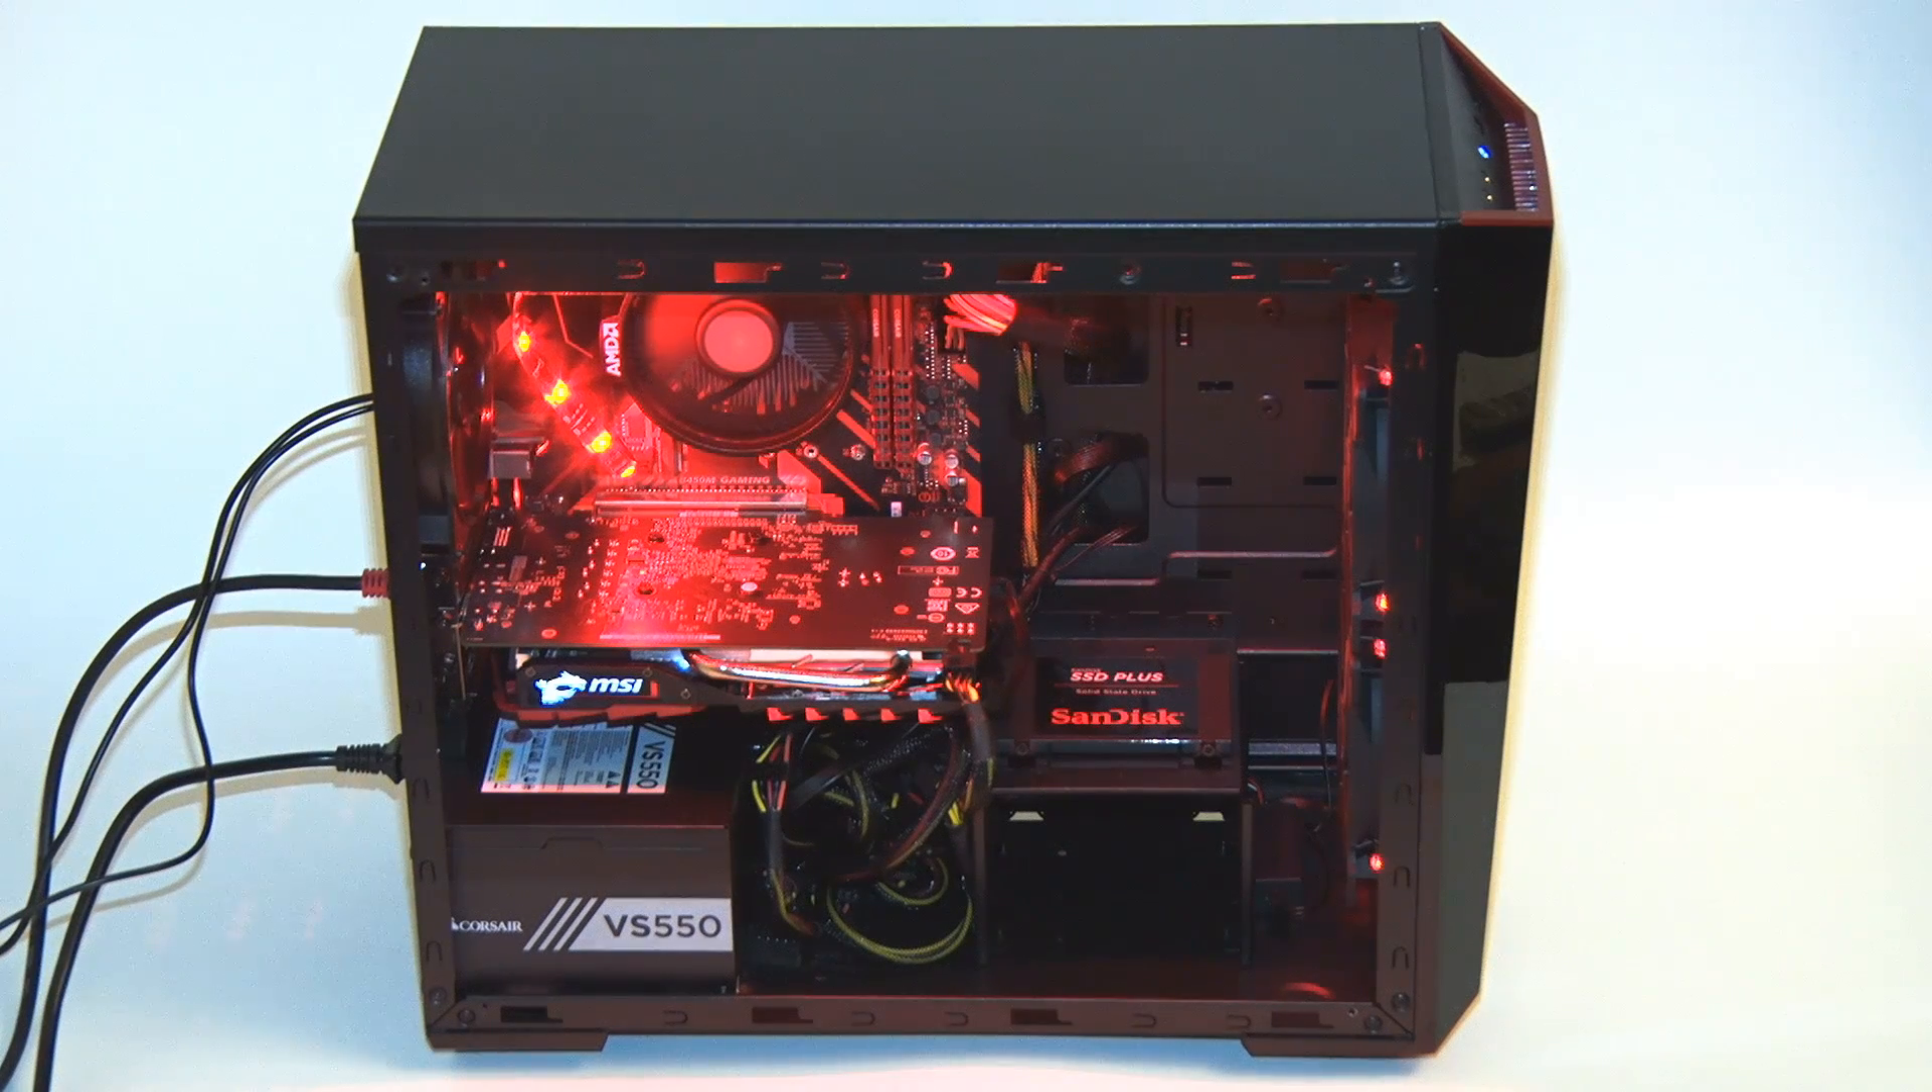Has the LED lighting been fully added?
Yes.